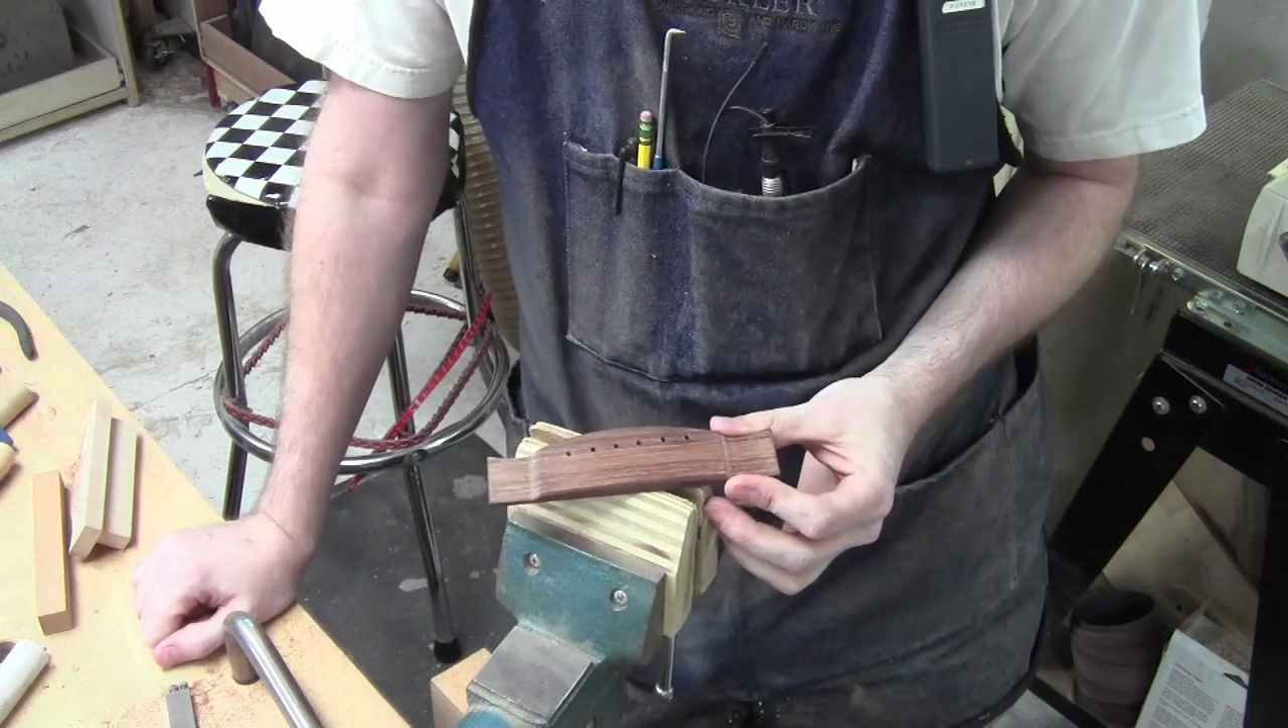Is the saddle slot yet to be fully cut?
Yes.